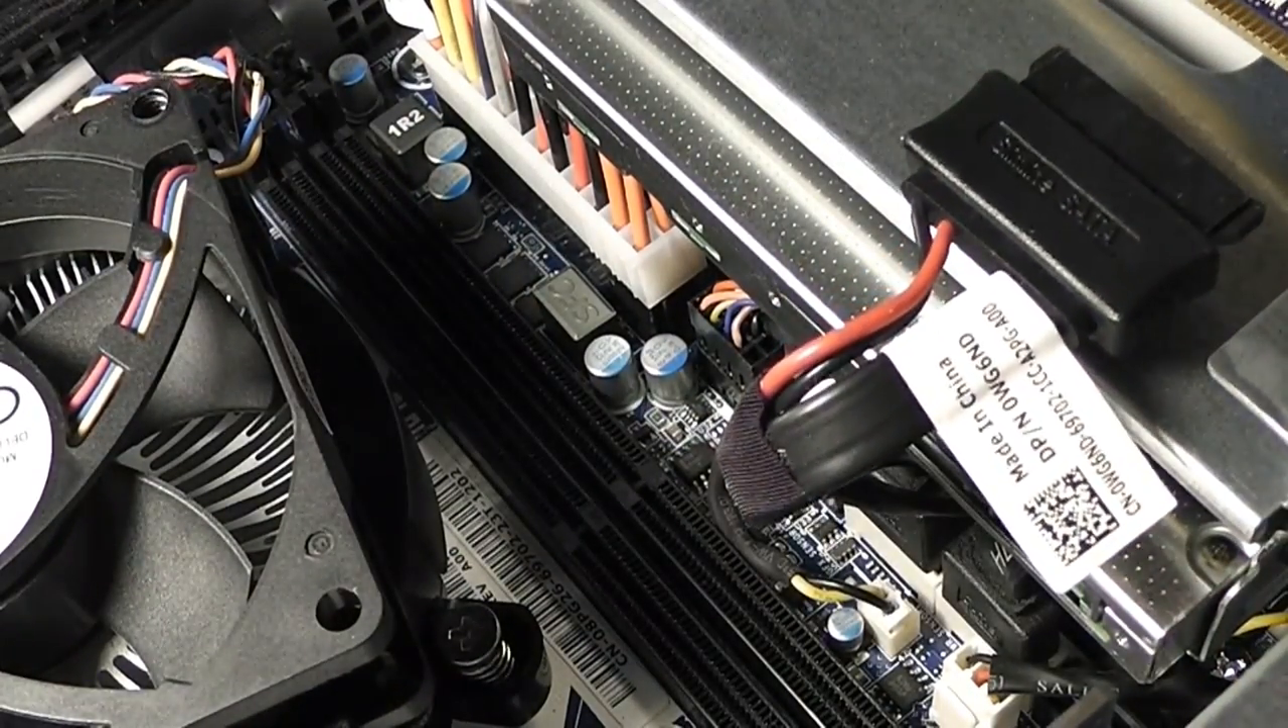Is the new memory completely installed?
No.